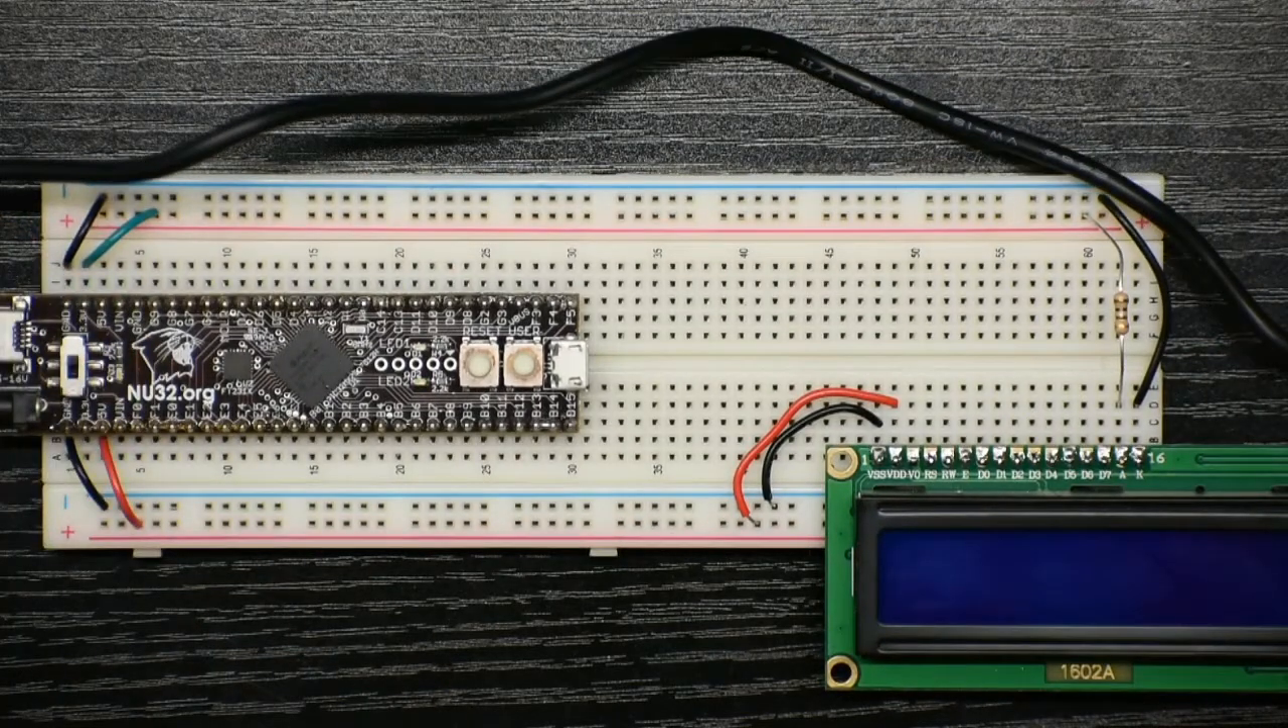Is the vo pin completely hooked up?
No.